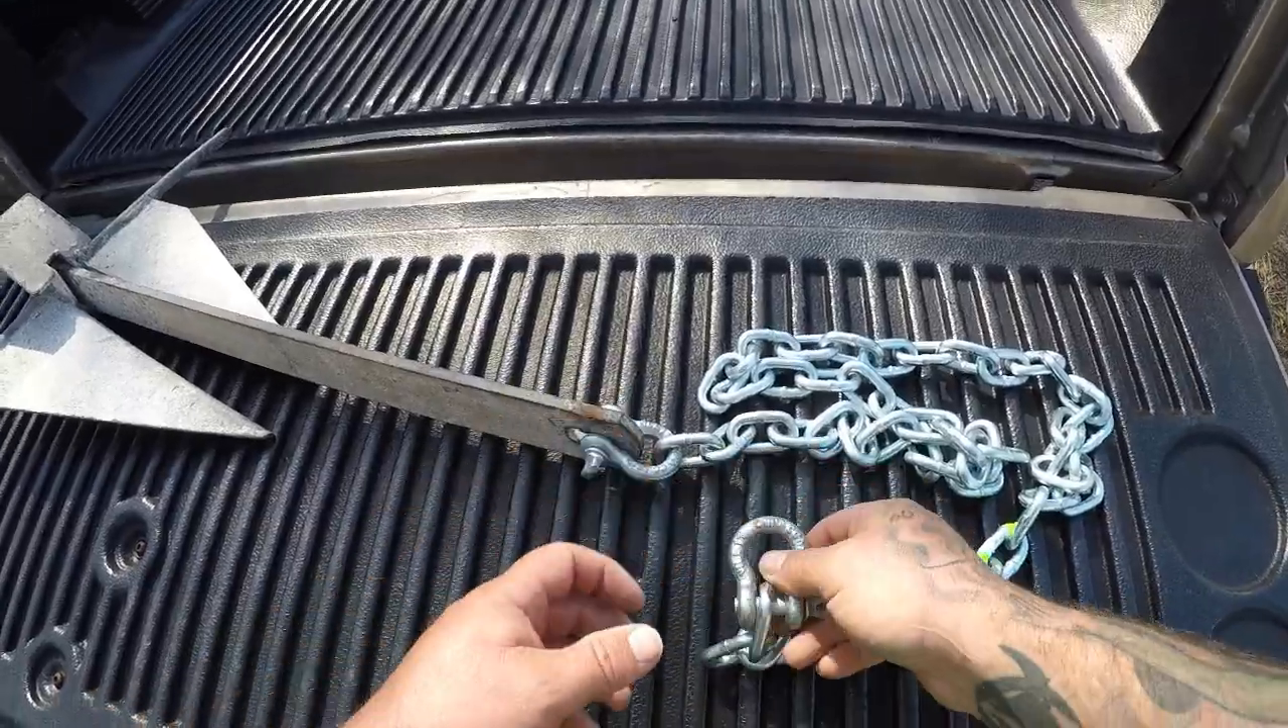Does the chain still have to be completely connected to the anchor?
No.